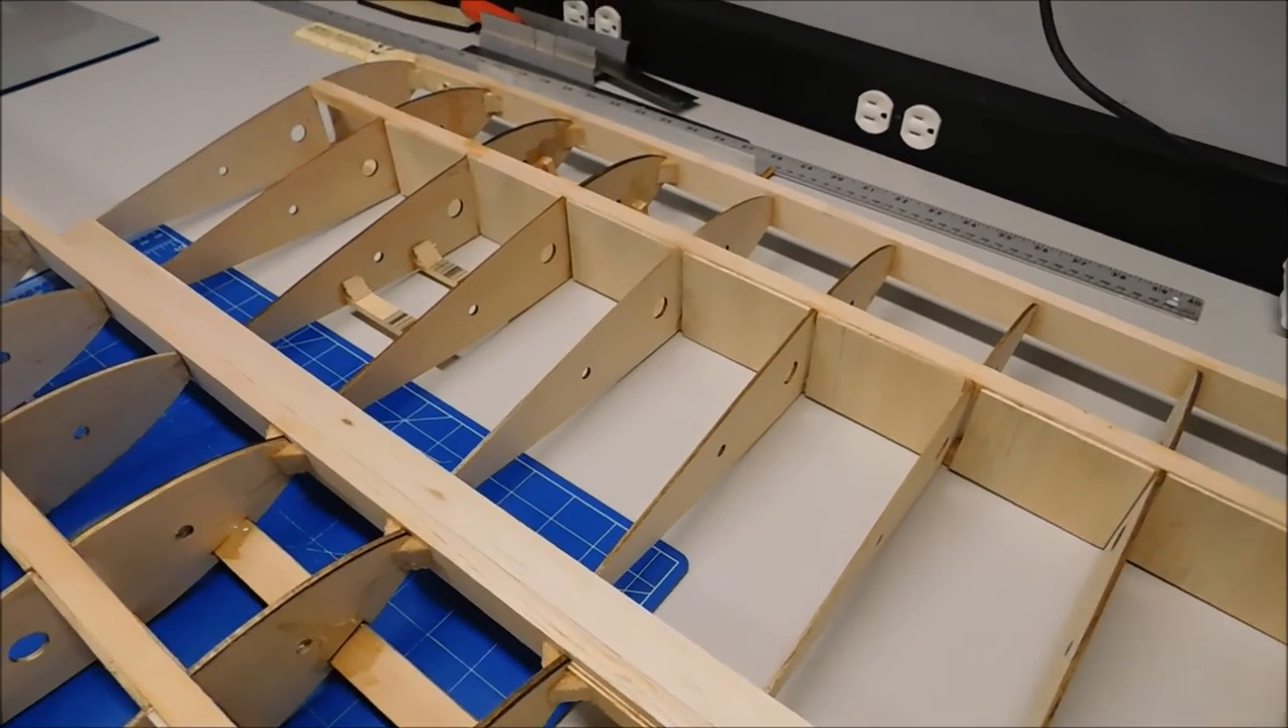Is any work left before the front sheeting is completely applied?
Yes.